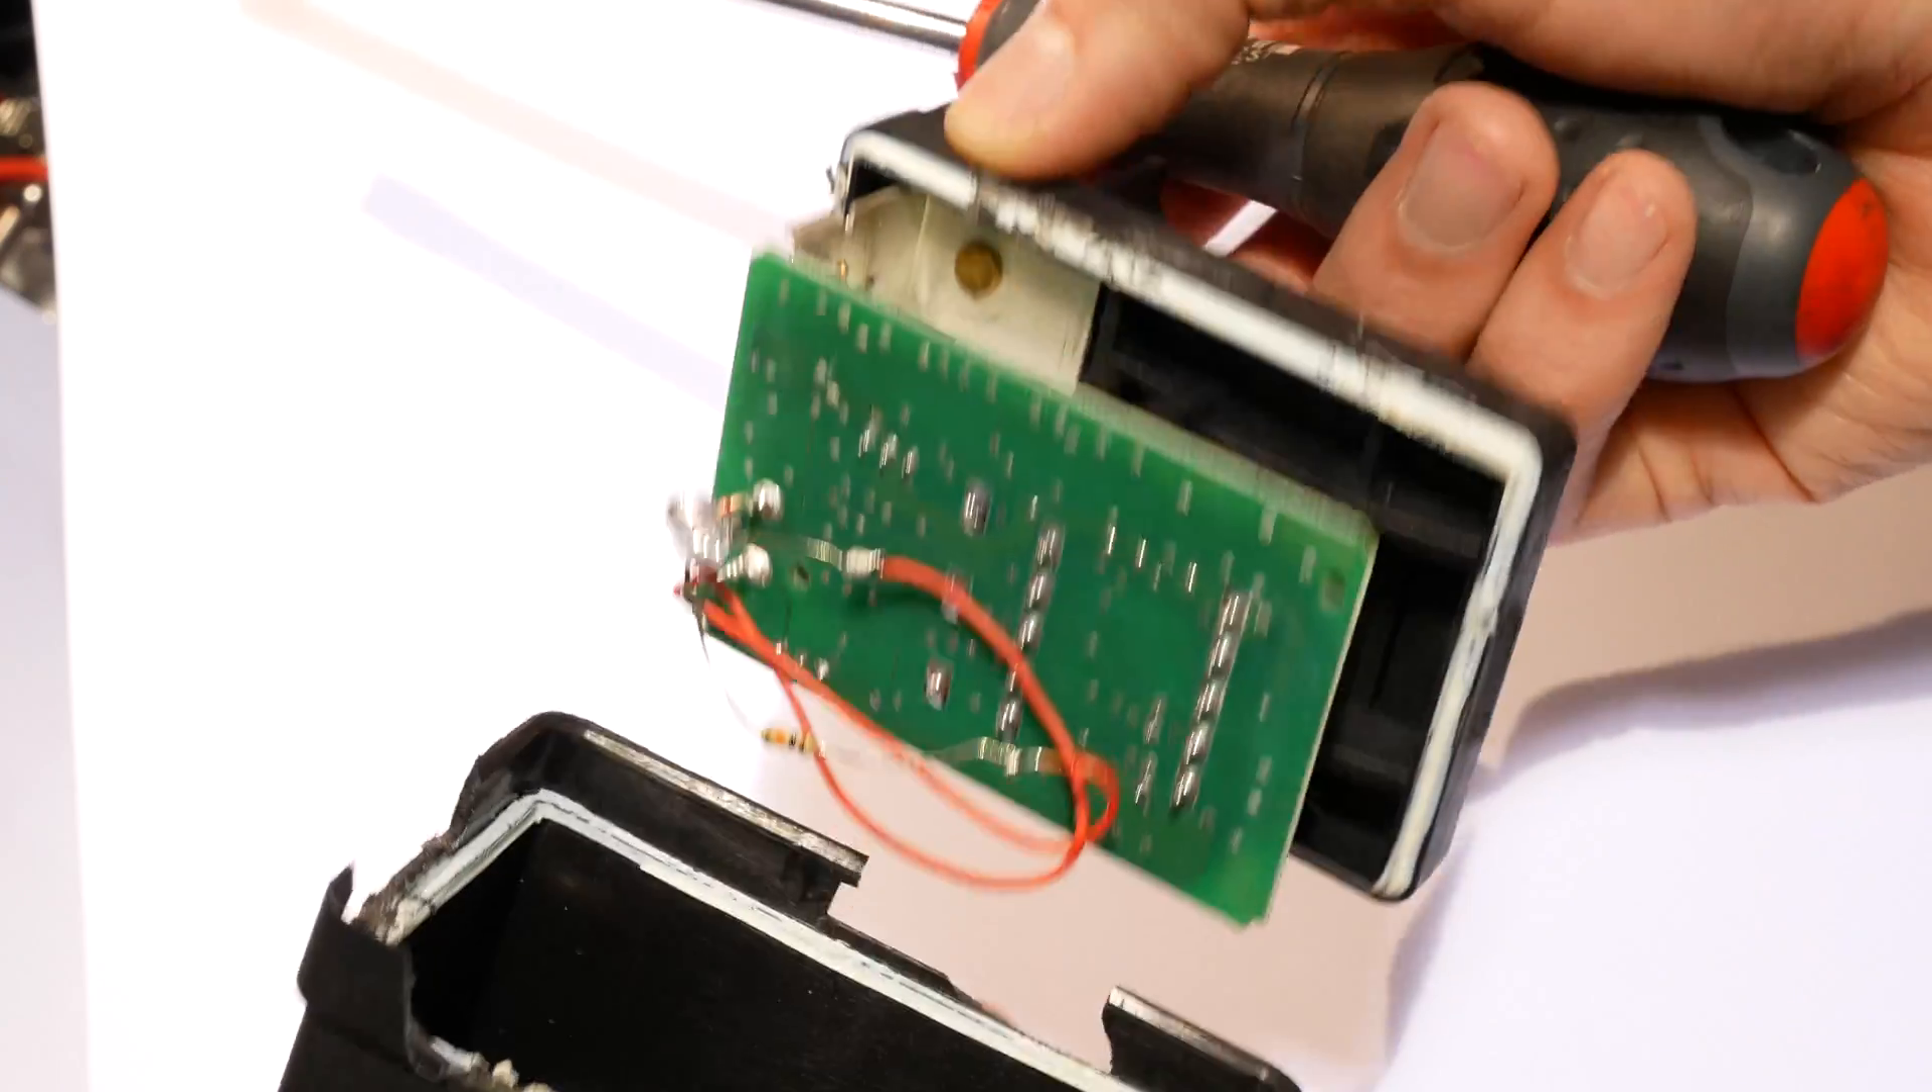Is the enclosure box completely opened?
Yes.